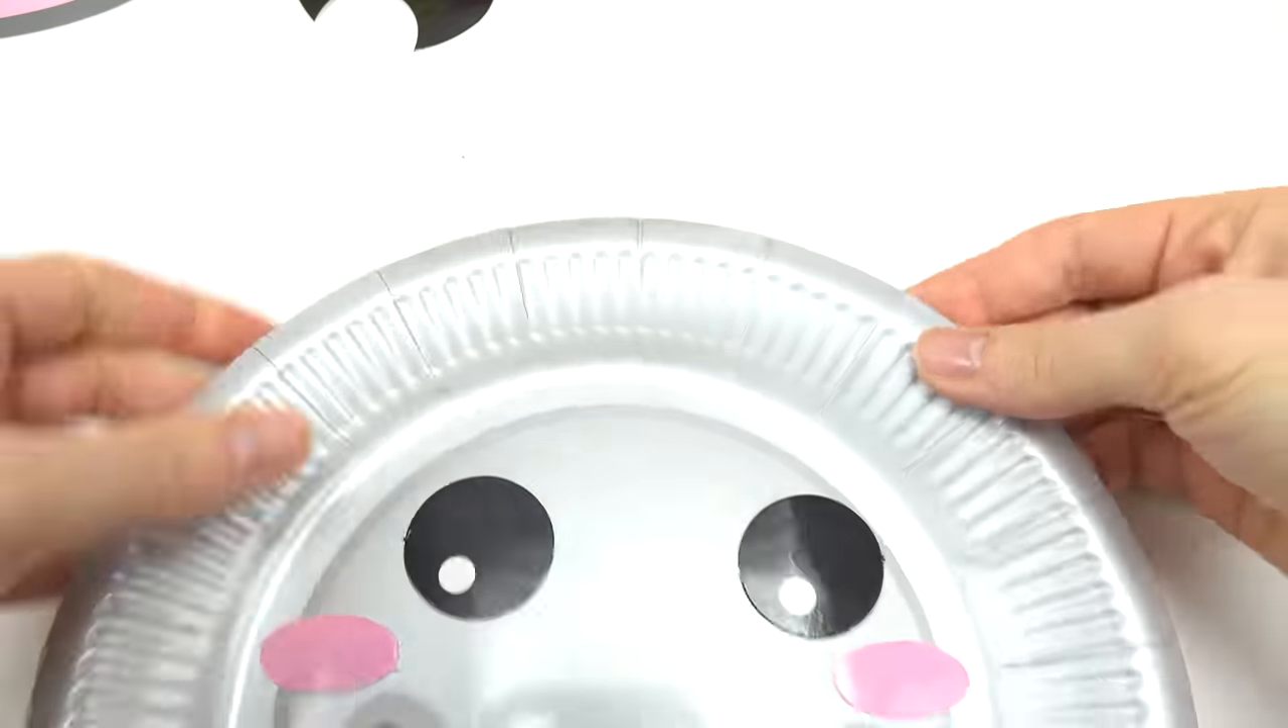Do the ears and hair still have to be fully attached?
Yes.